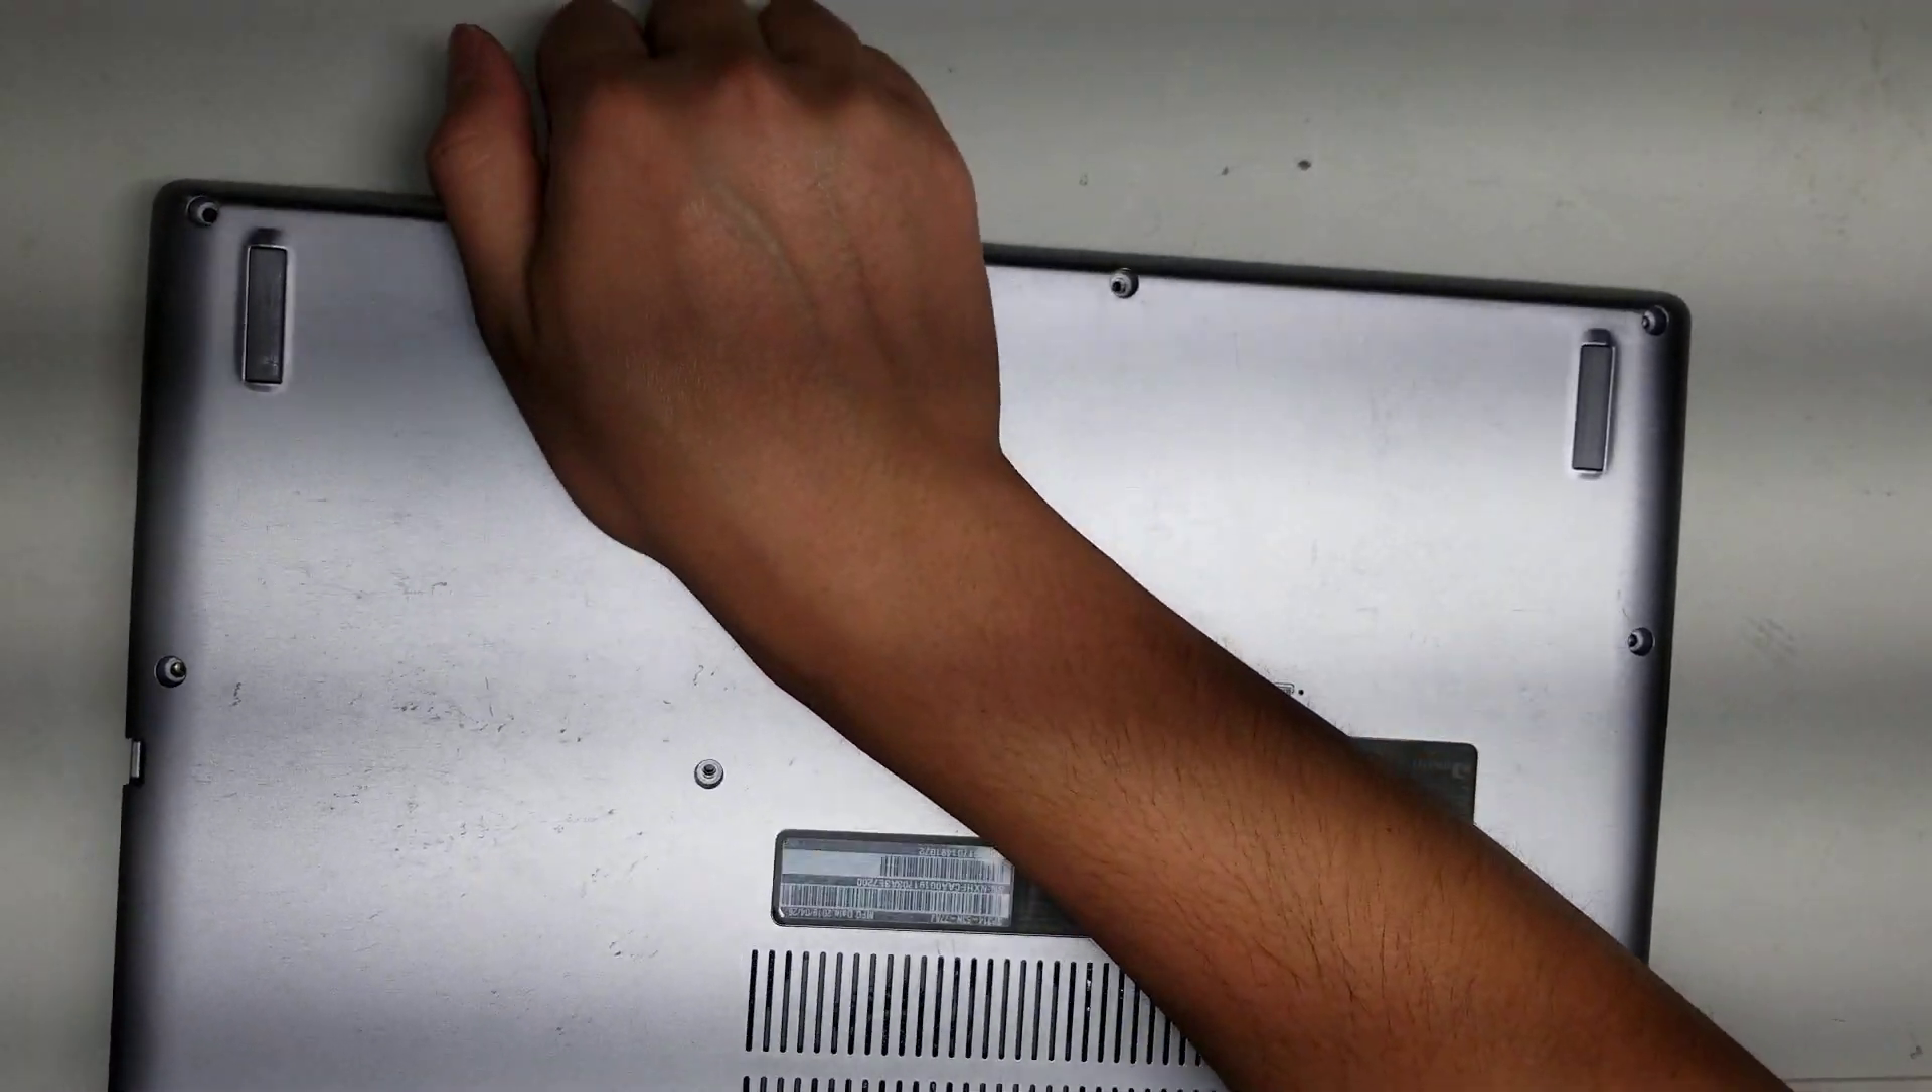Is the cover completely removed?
No.